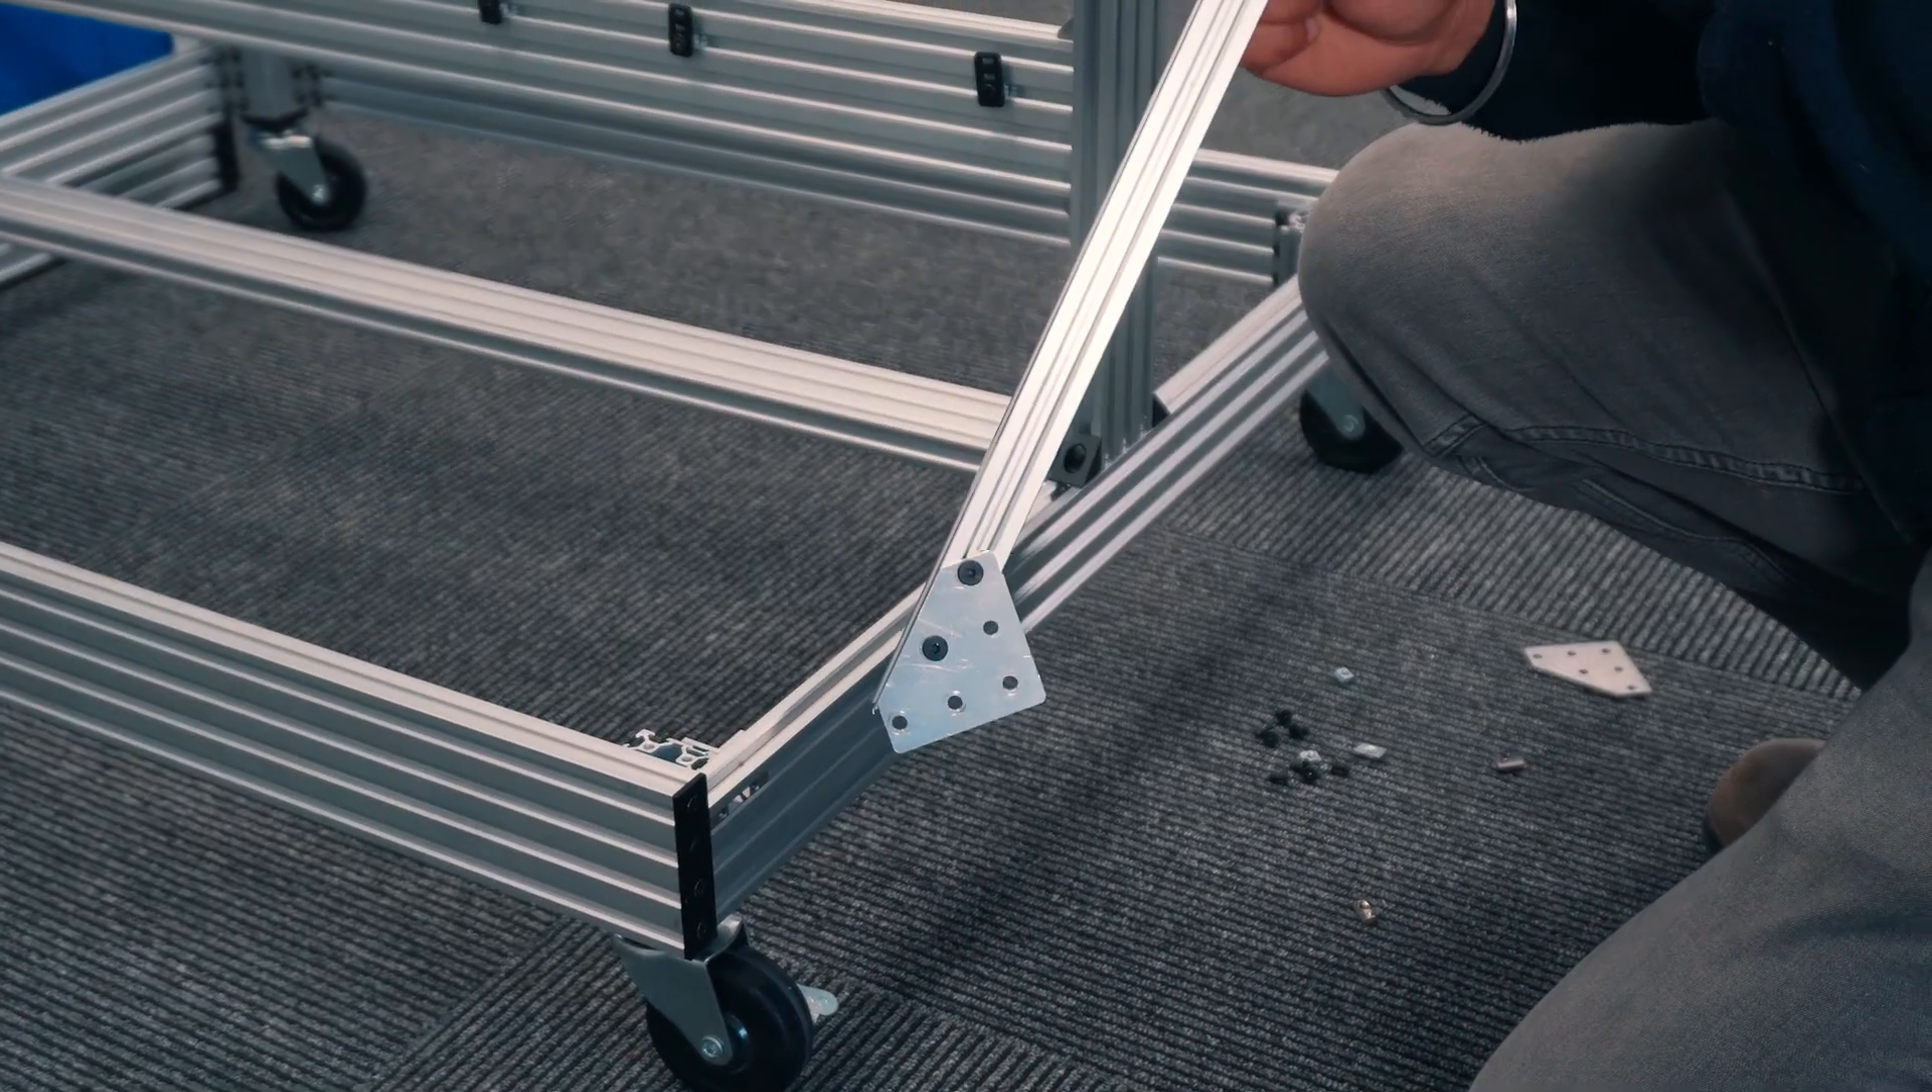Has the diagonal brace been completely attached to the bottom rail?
No.